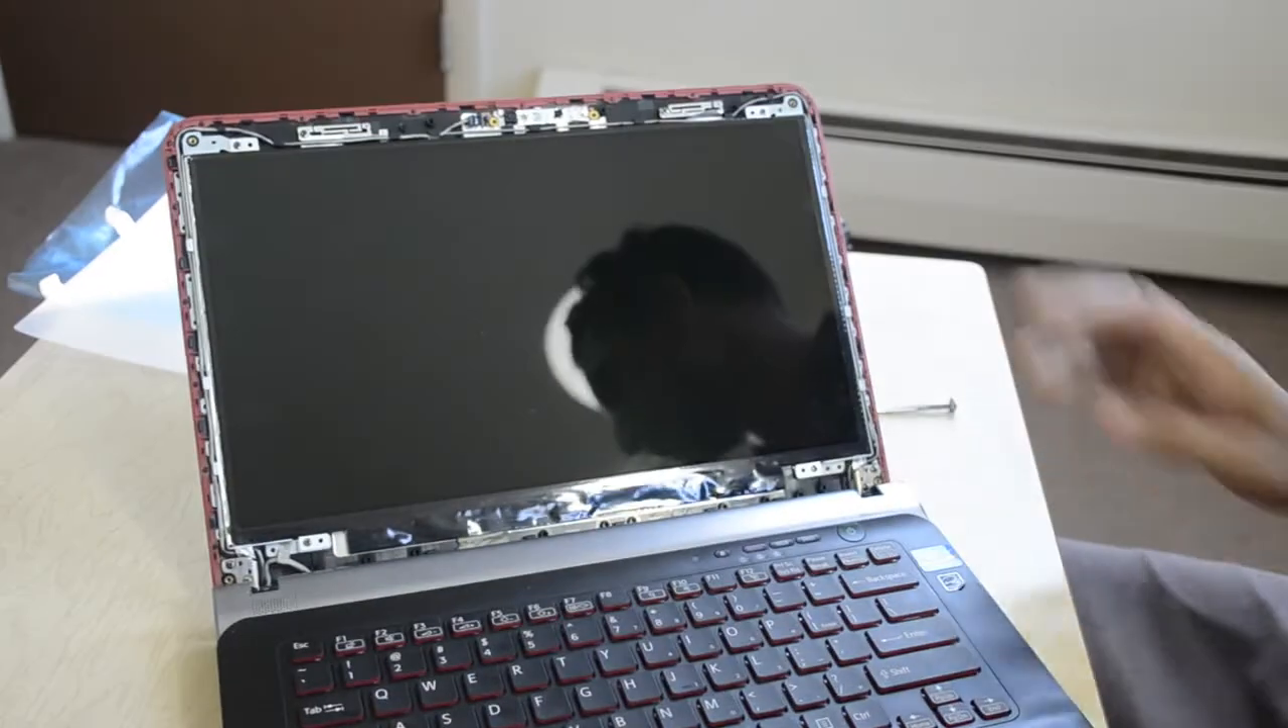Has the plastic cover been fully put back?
No.